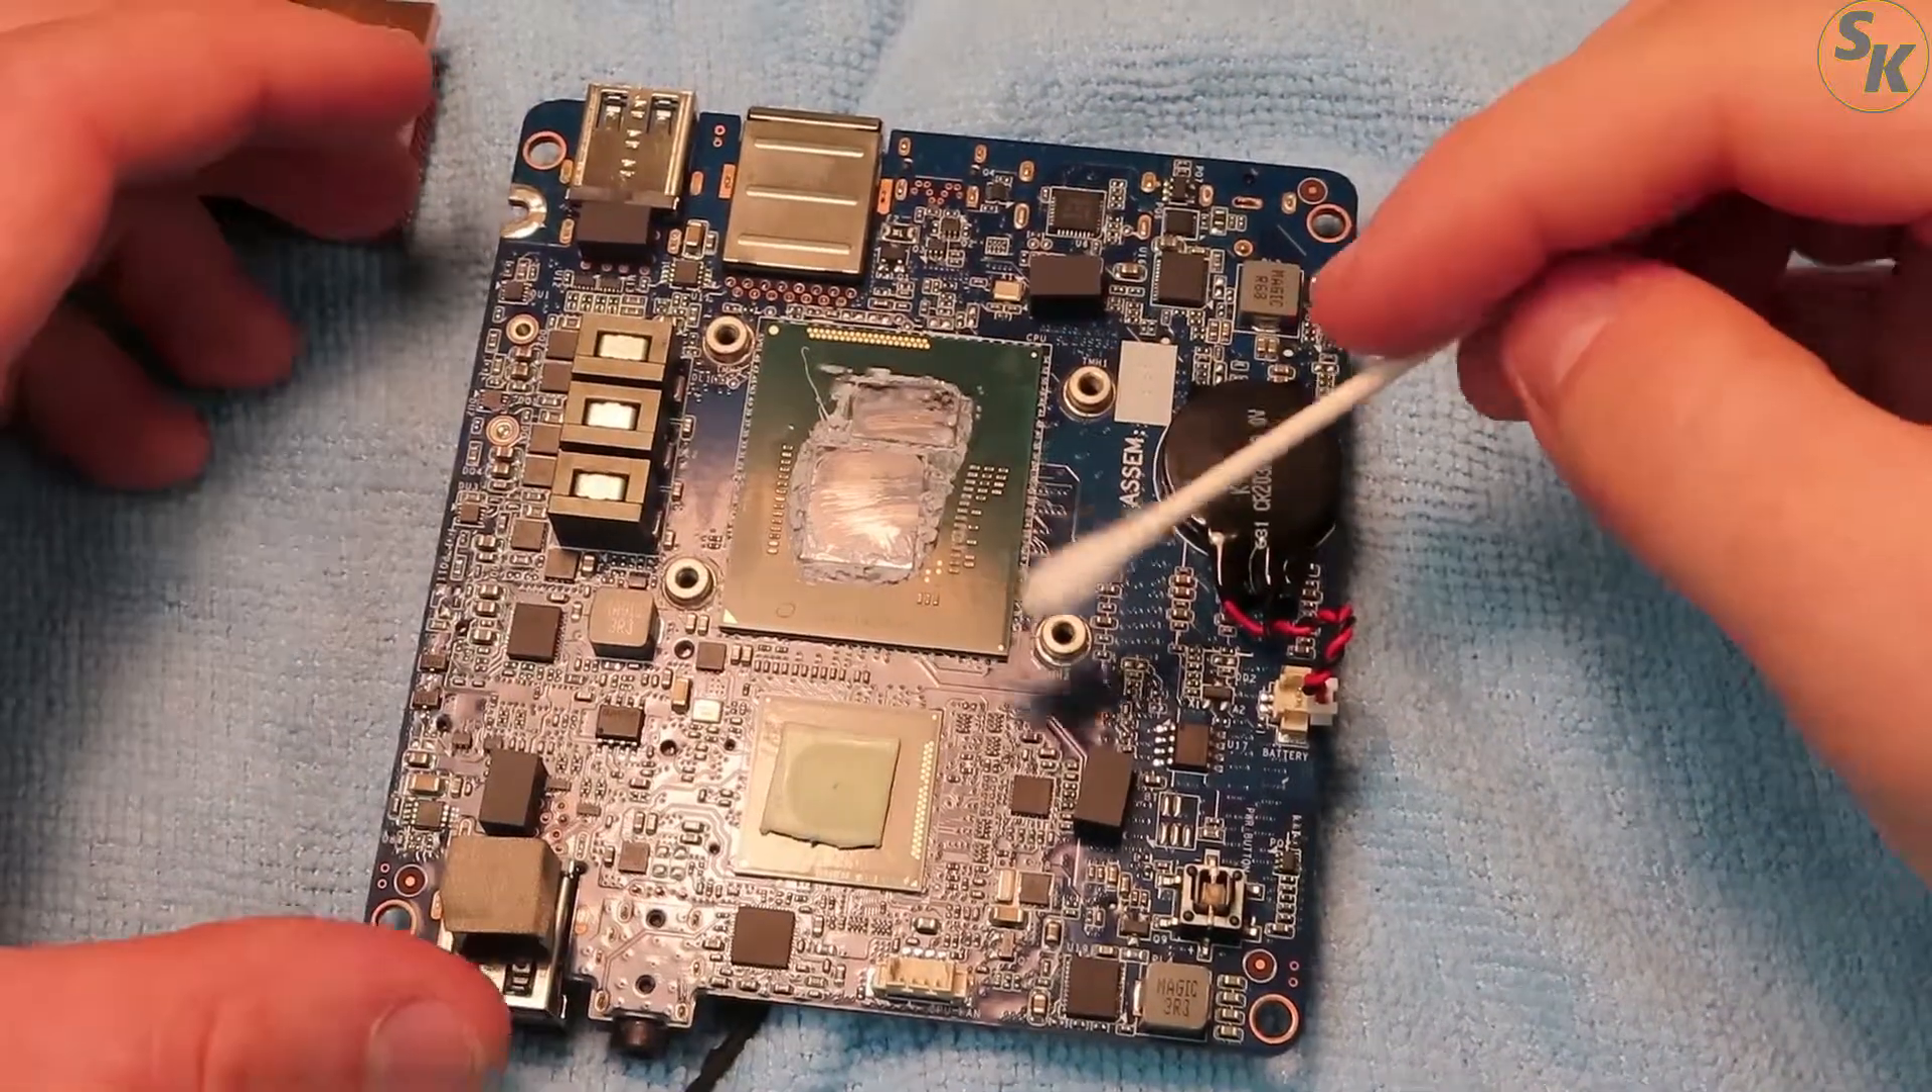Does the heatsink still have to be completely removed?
No.